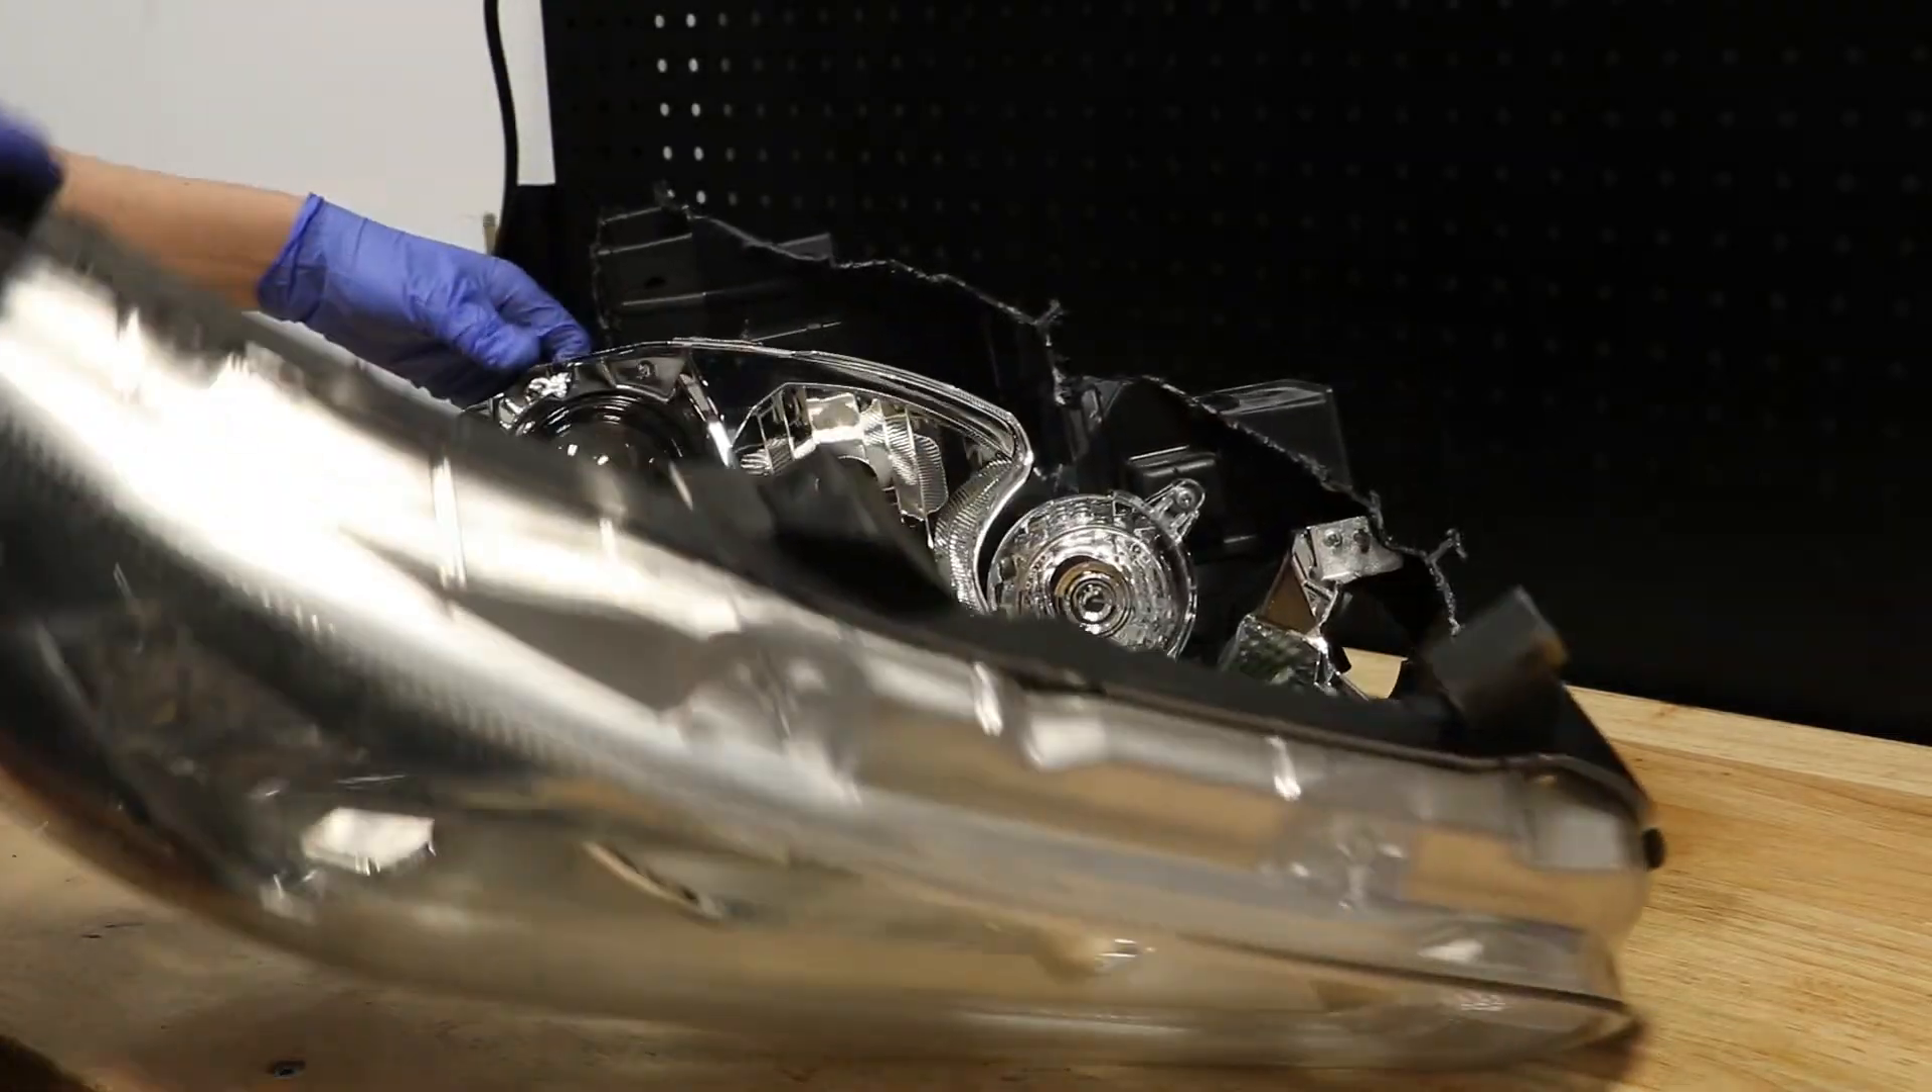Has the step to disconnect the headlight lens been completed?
Yes.